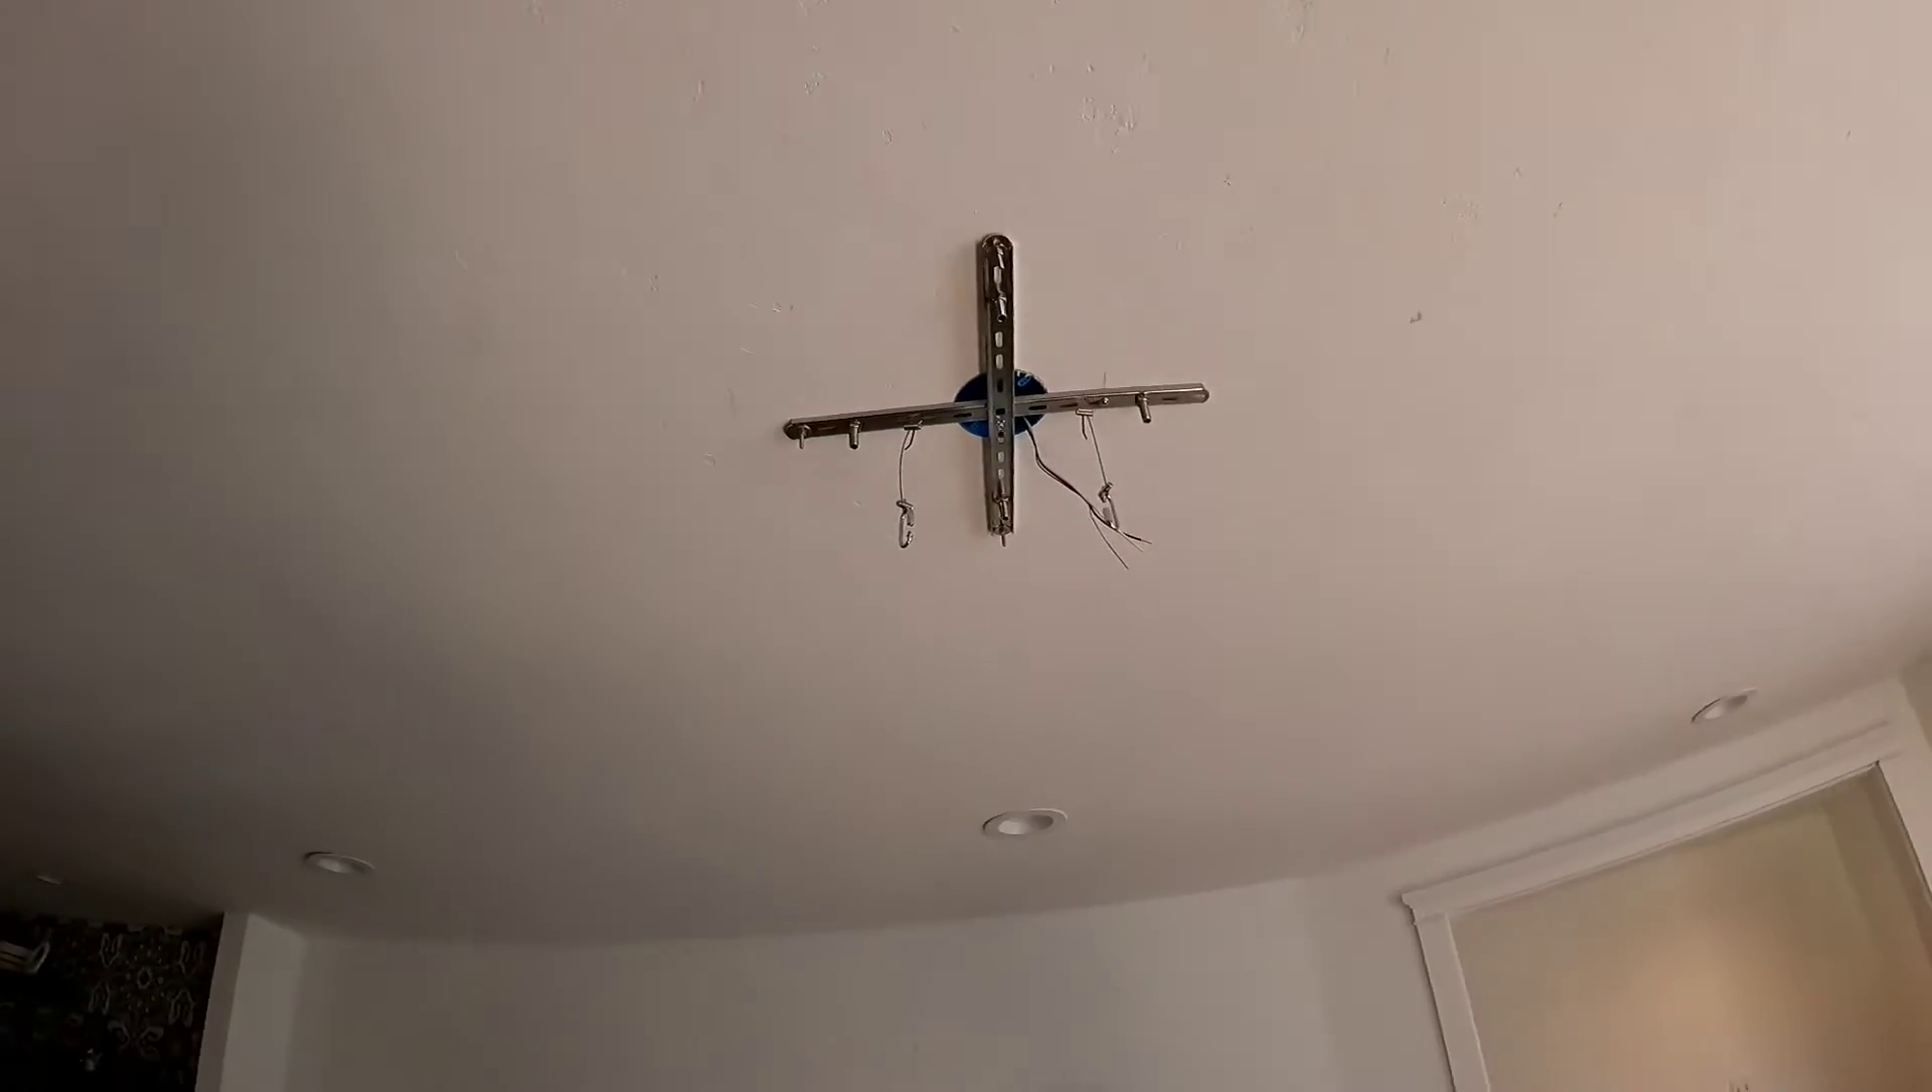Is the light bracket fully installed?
Yes.